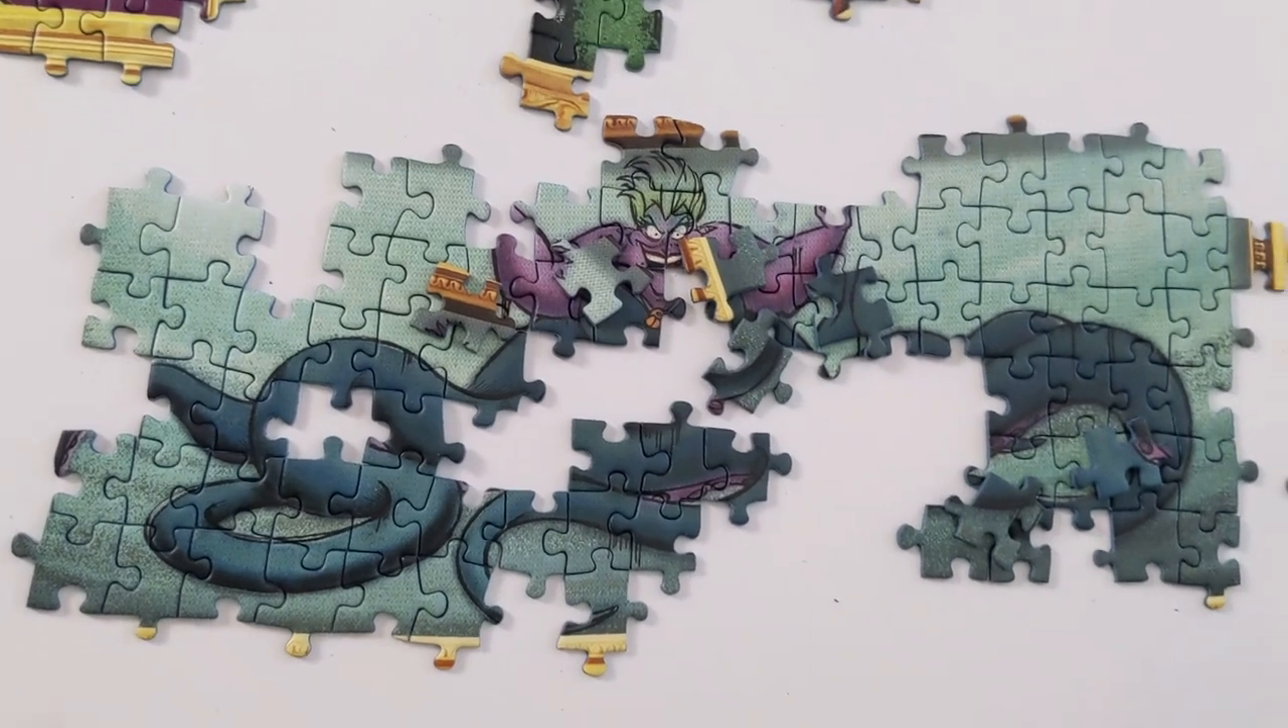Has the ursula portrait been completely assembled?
No.